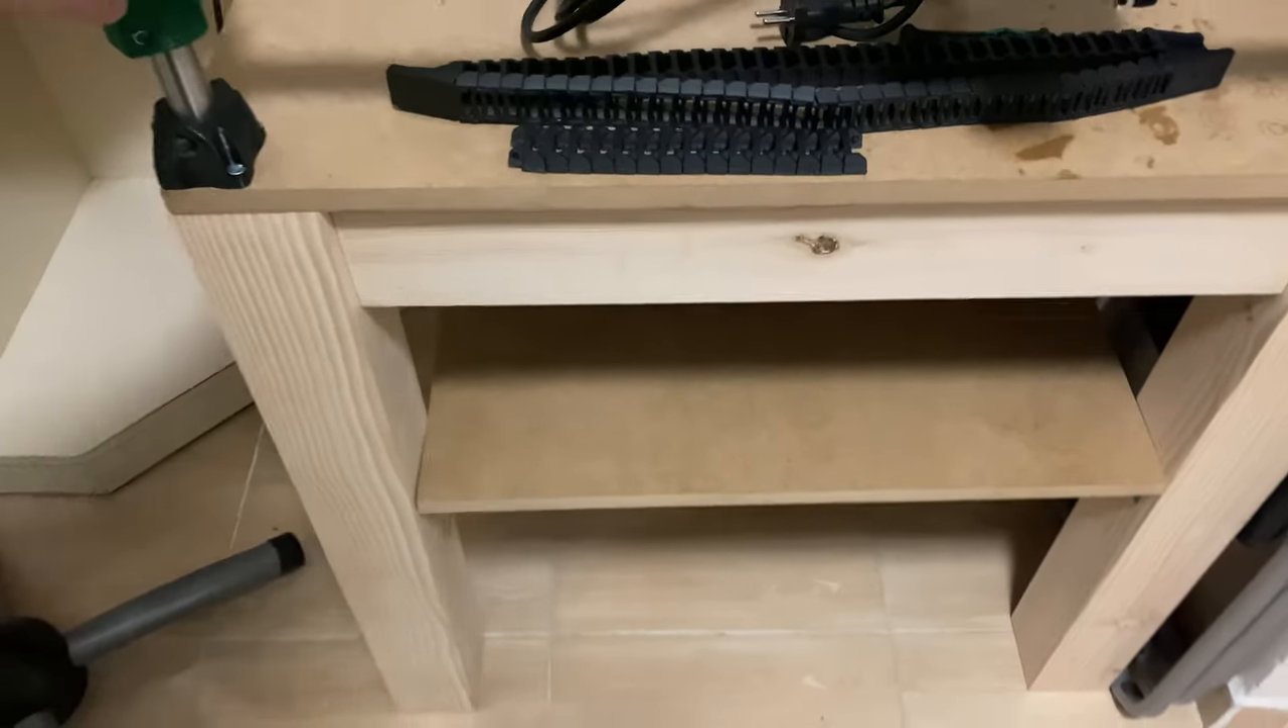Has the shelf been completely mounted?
Yes.